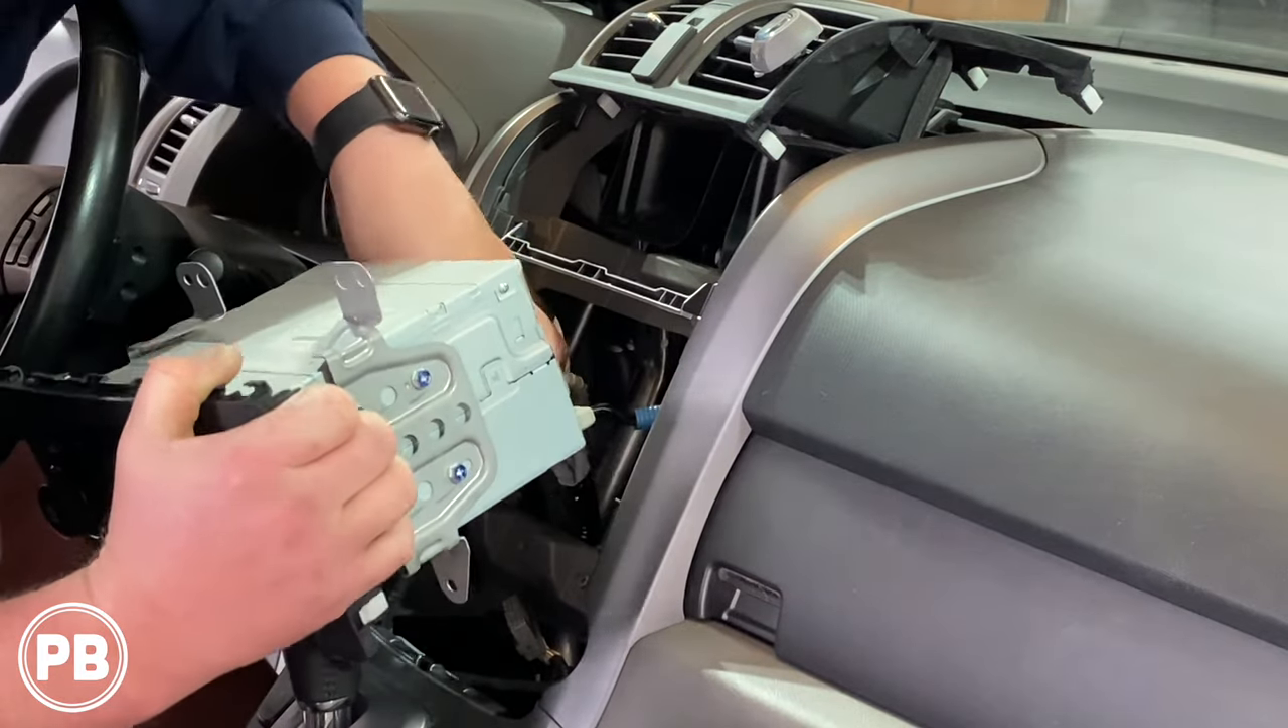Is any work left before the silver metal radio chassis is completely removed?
Yes.